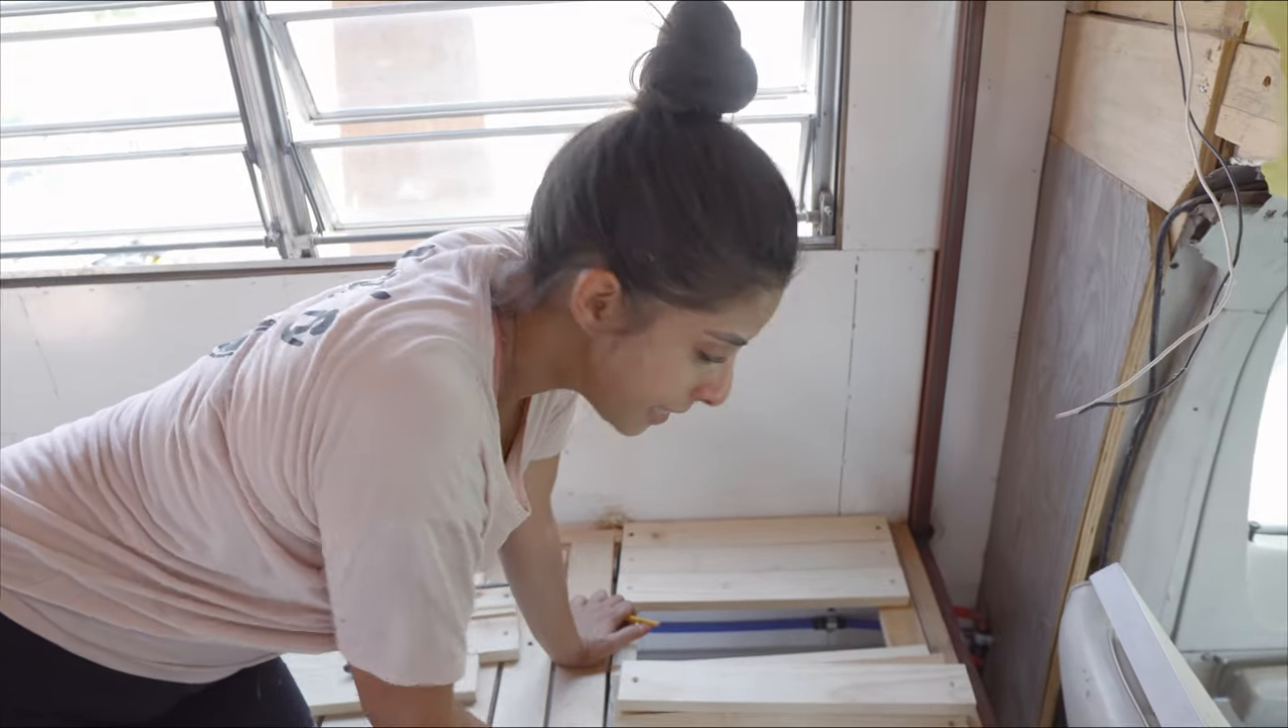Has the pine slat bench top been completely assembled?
No.